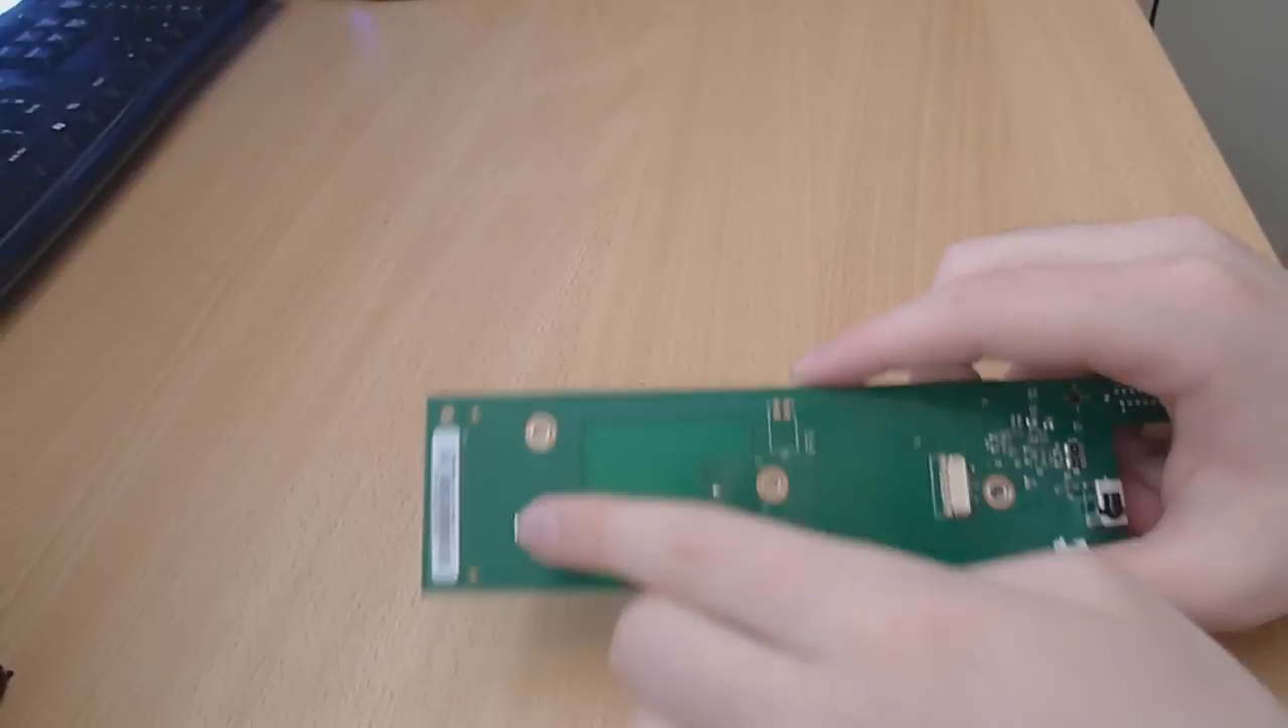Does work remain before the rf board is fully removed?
No.